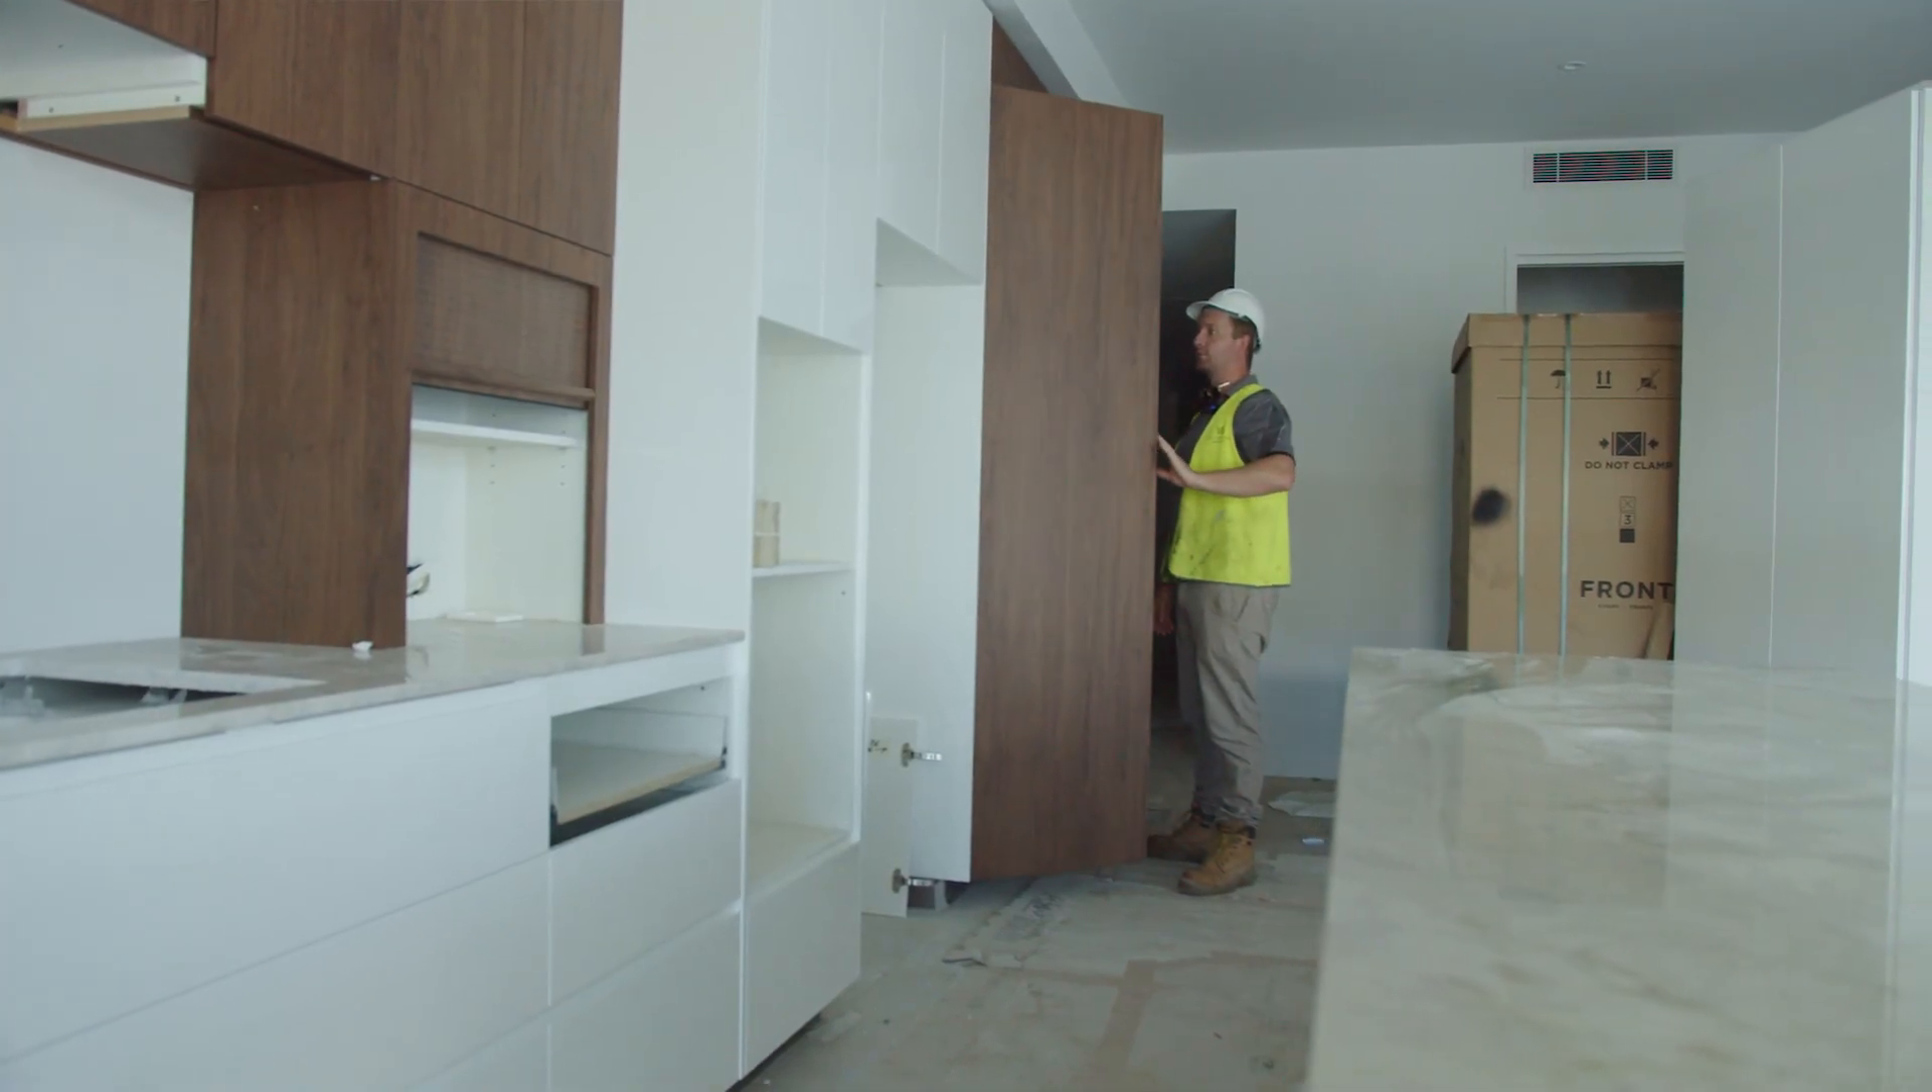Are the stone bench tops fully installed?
Yes.